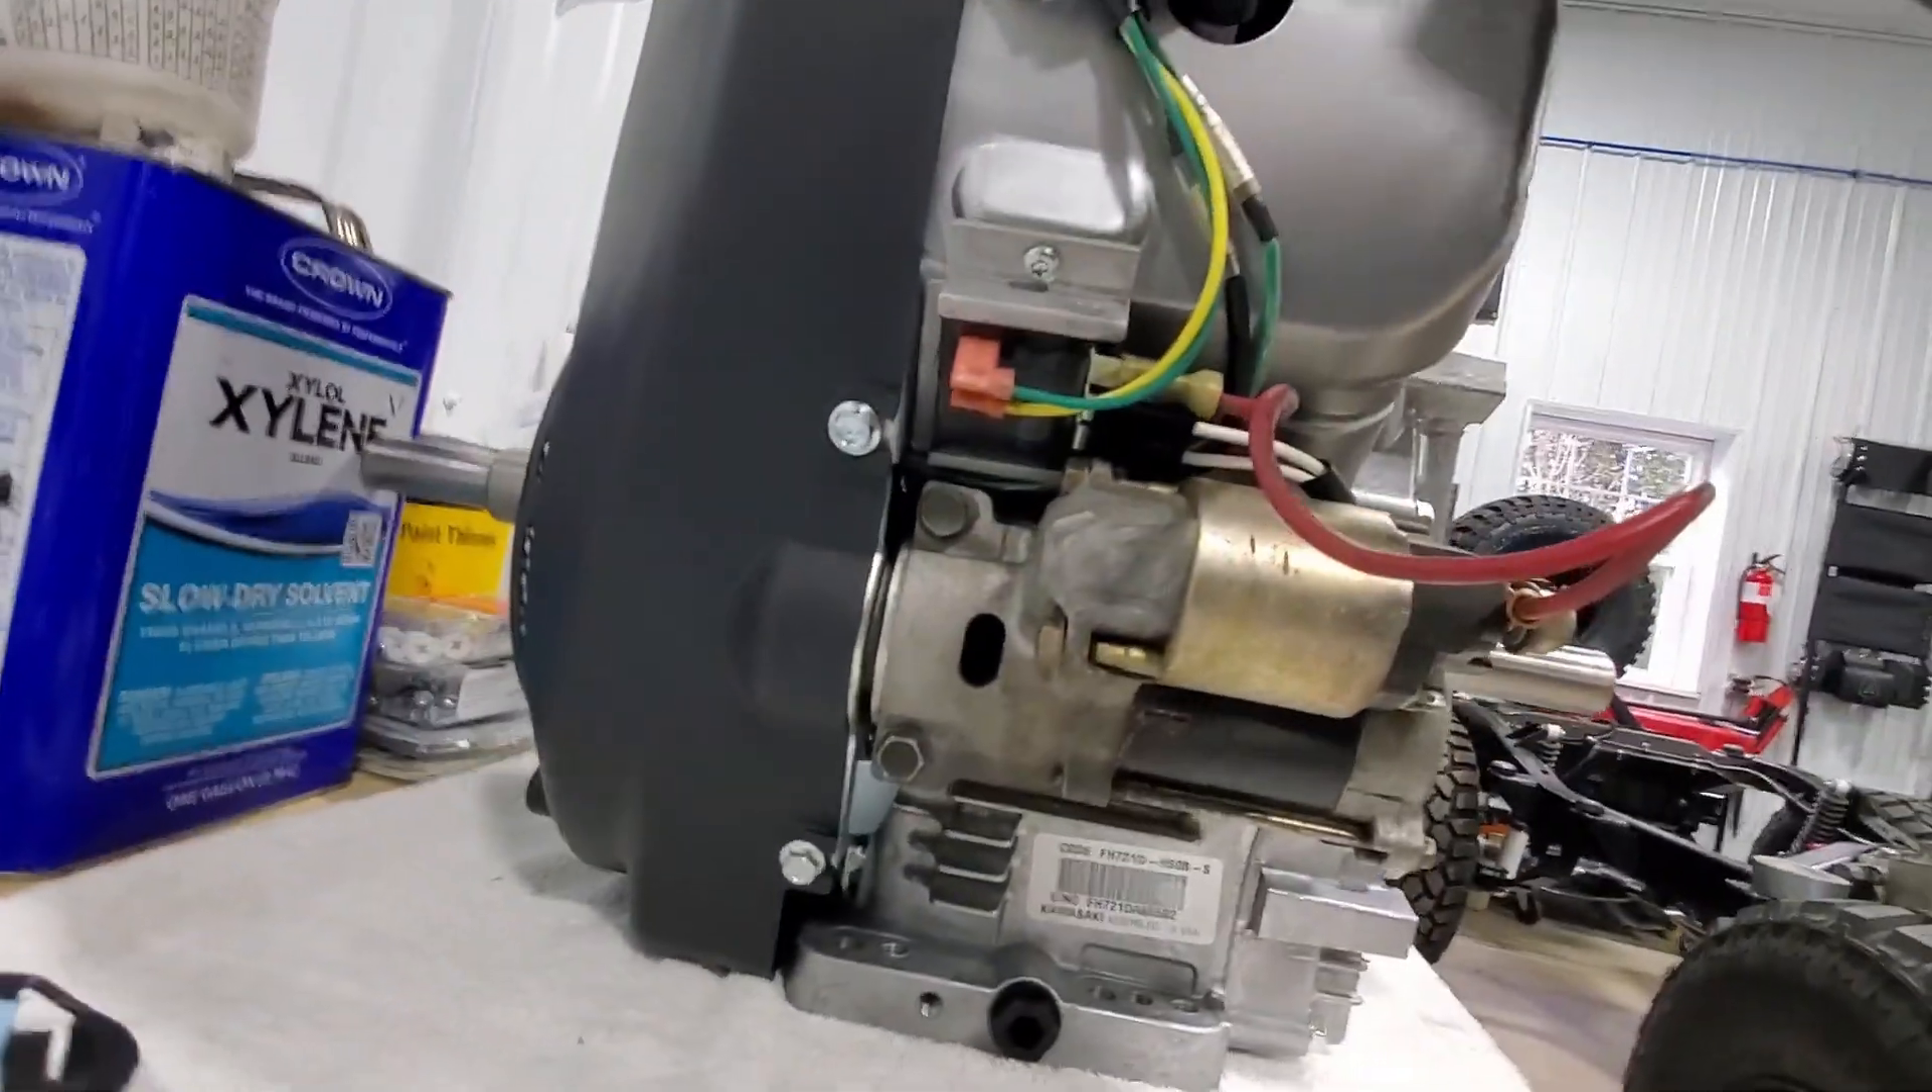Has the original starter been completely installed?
Yes.